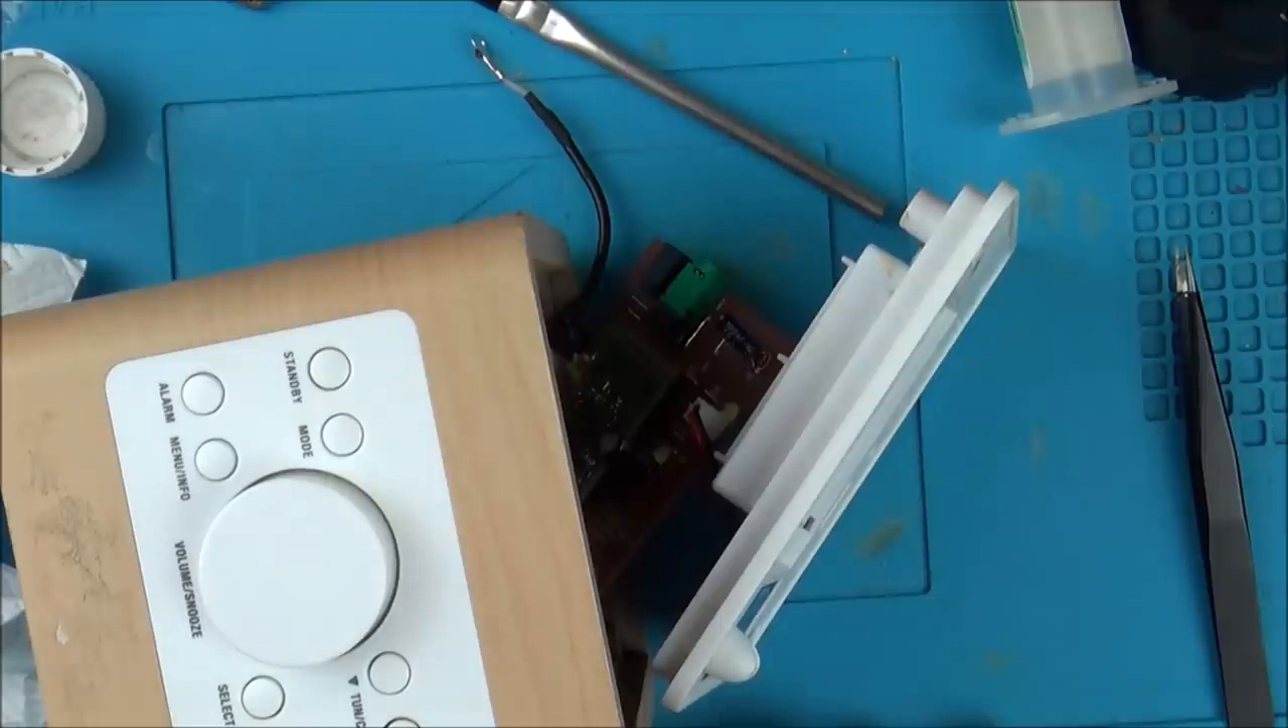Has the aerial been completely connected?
No.